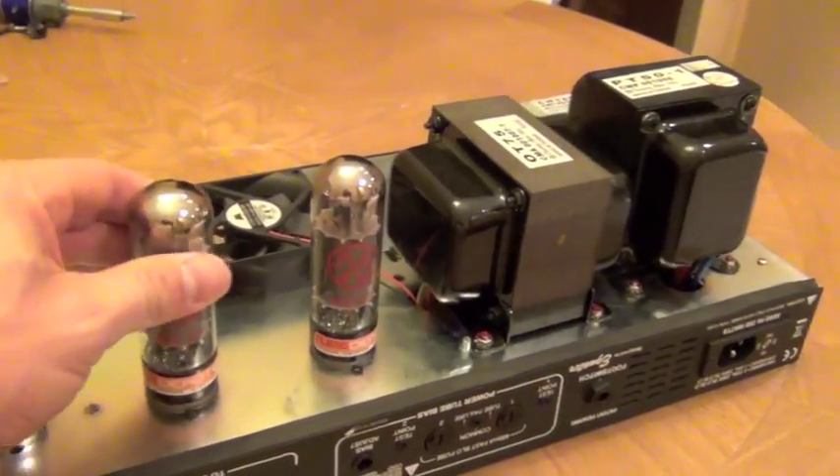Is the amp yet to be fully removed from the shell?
No.